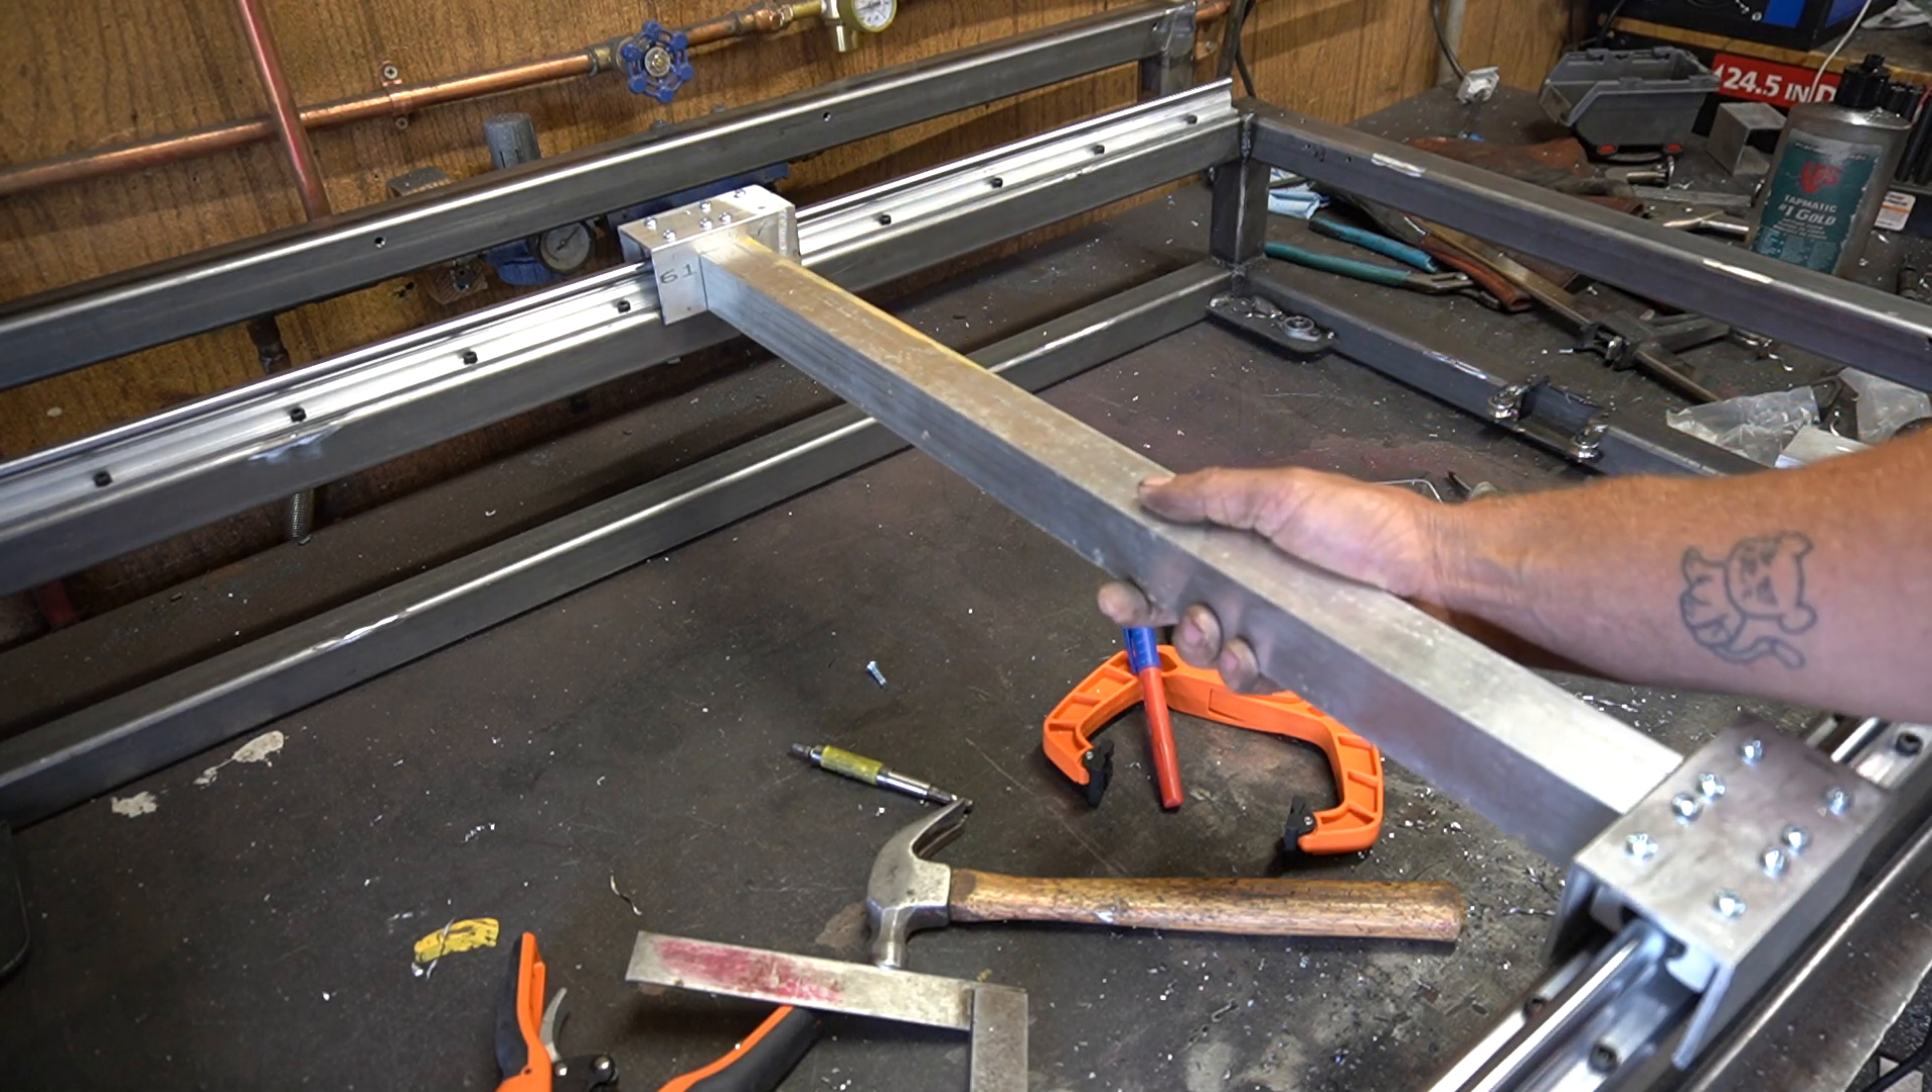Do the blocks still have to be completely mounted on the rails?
No.